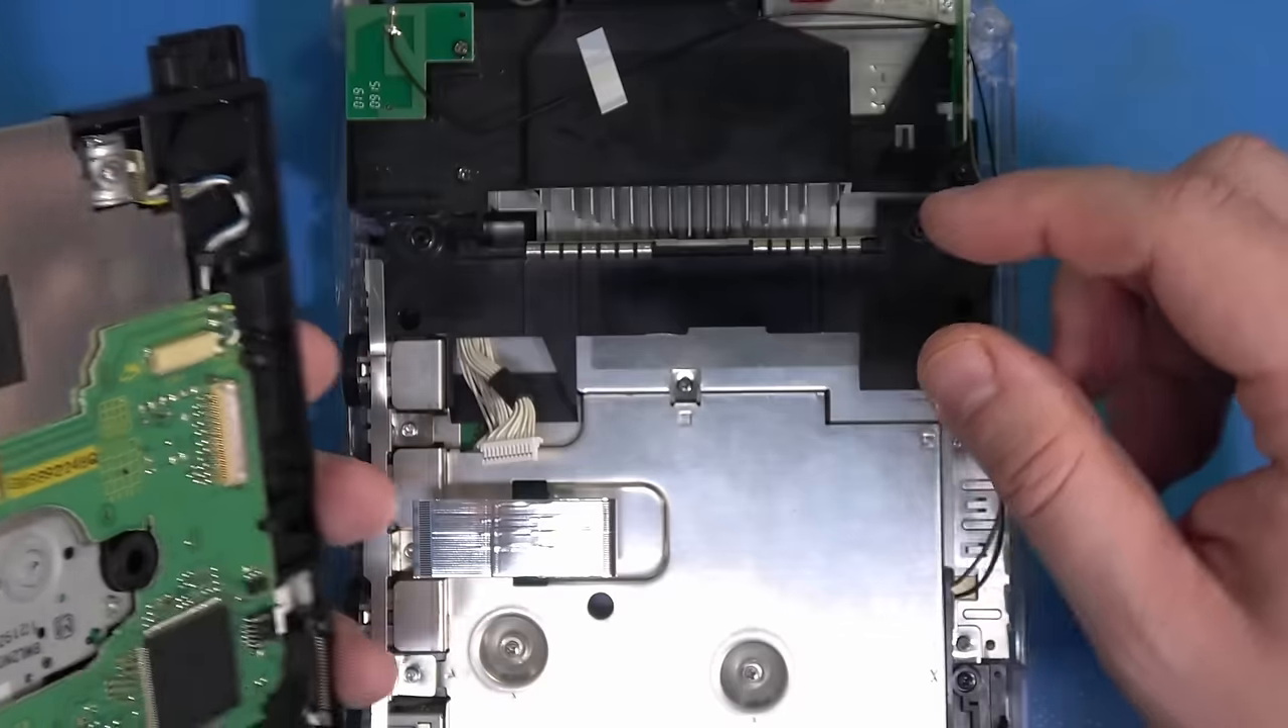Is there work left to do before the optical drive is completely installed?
Yes.